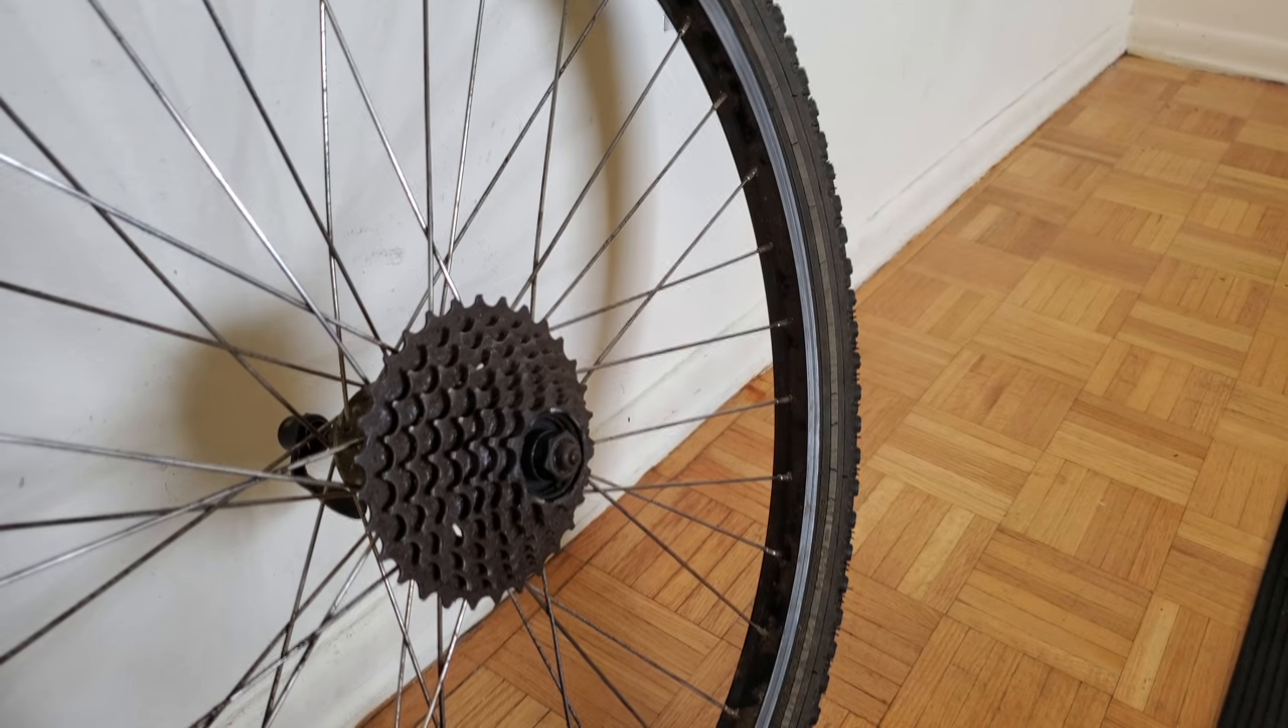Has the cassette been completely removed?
No.